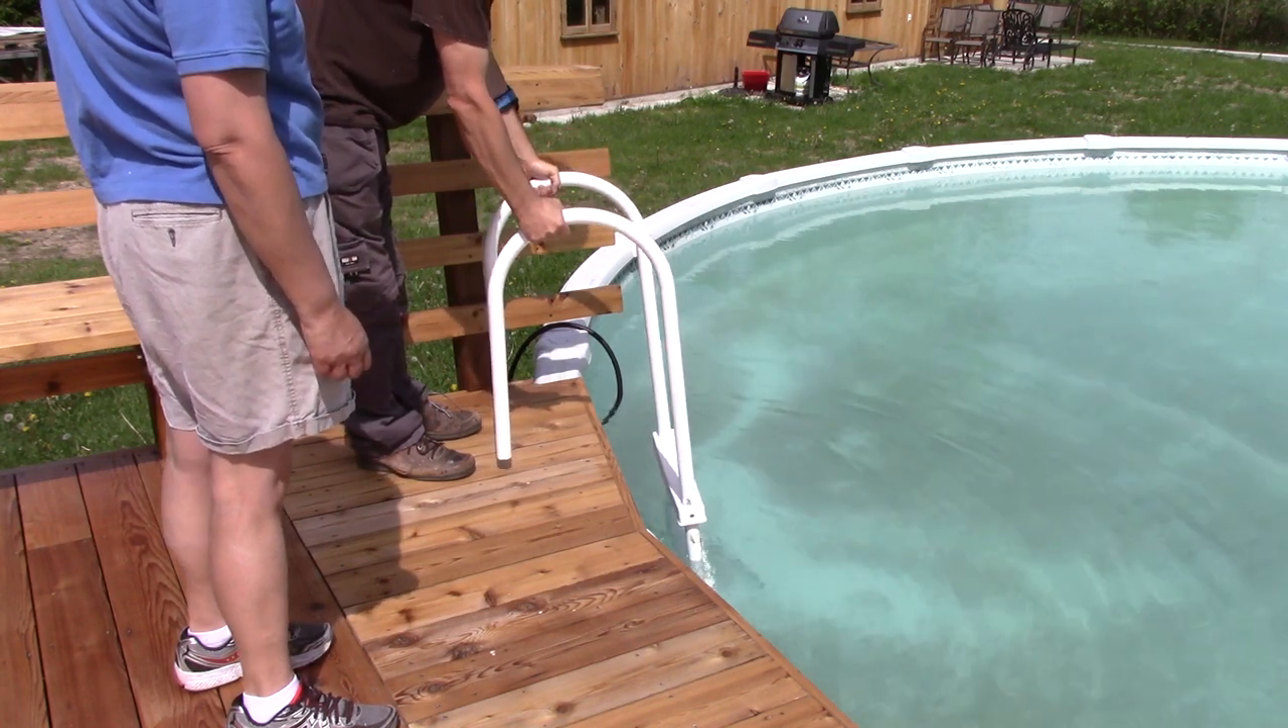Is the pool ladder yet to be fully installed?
Yes.